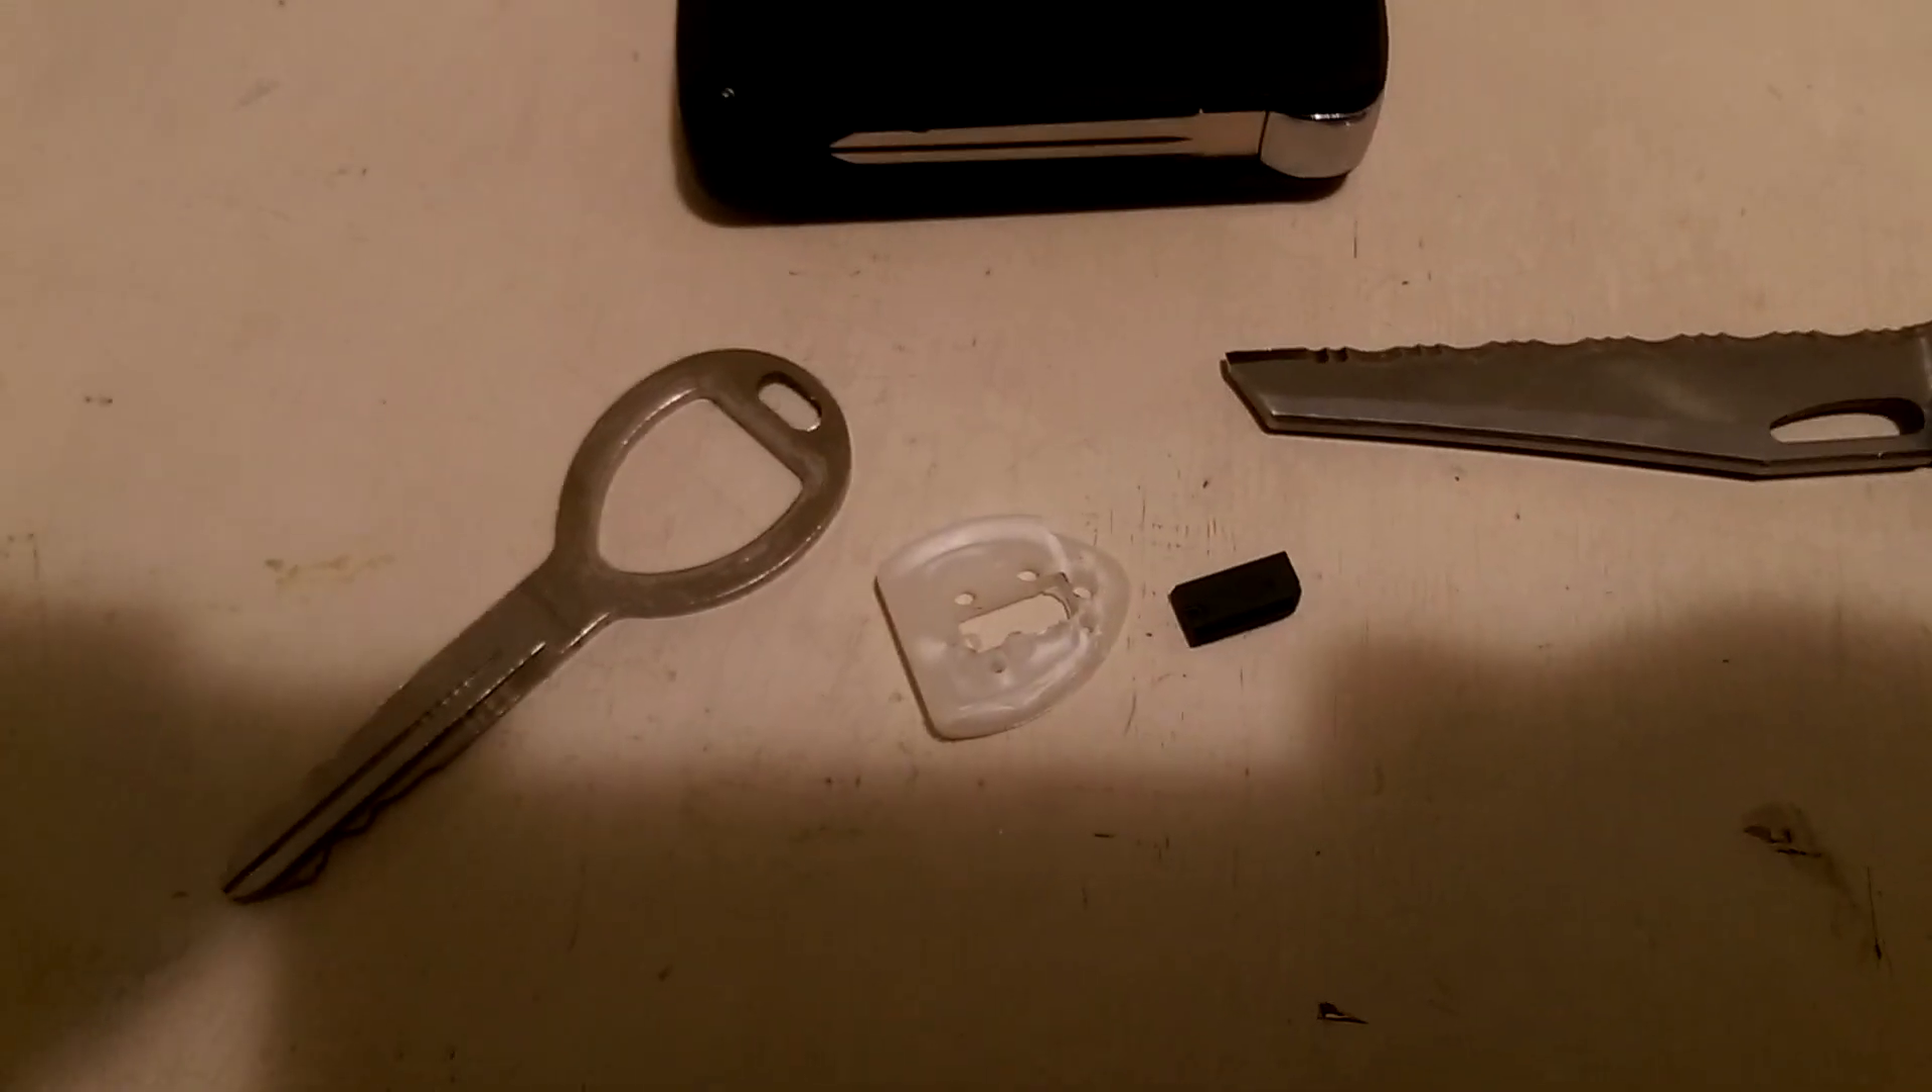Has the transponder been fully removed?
Yes.